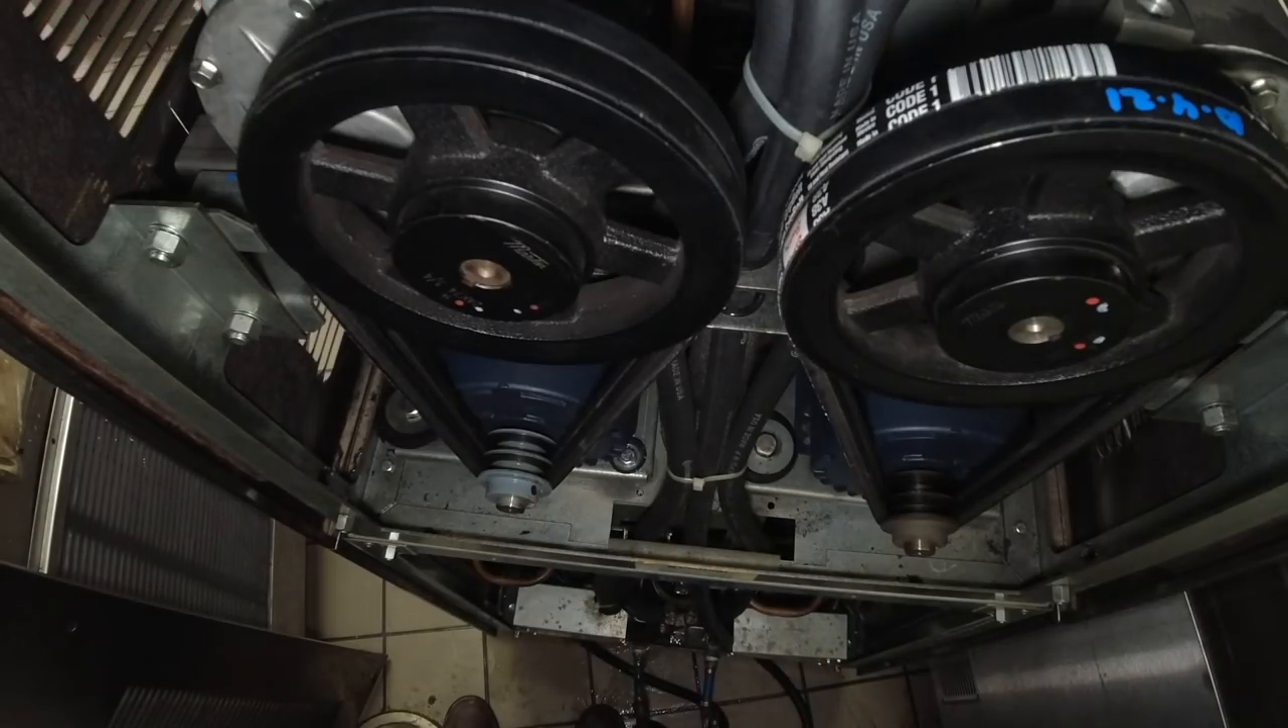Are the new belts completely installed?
Yes.